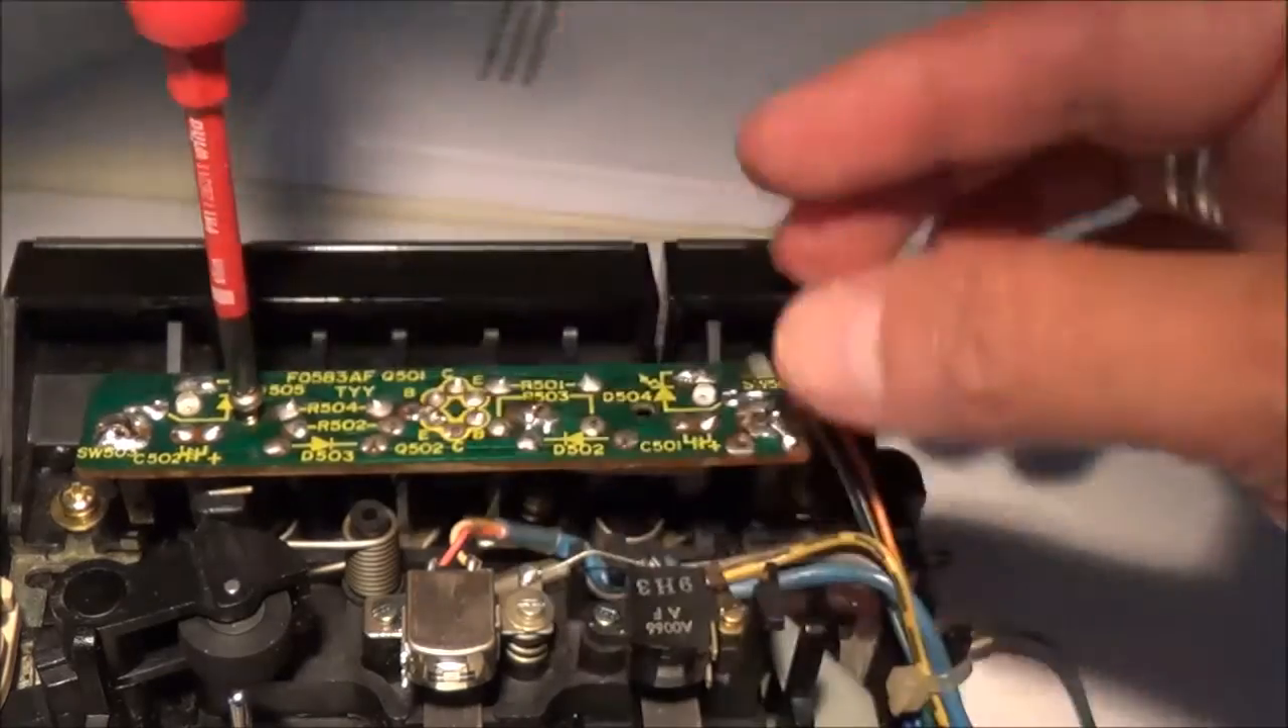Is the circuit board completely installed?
No.